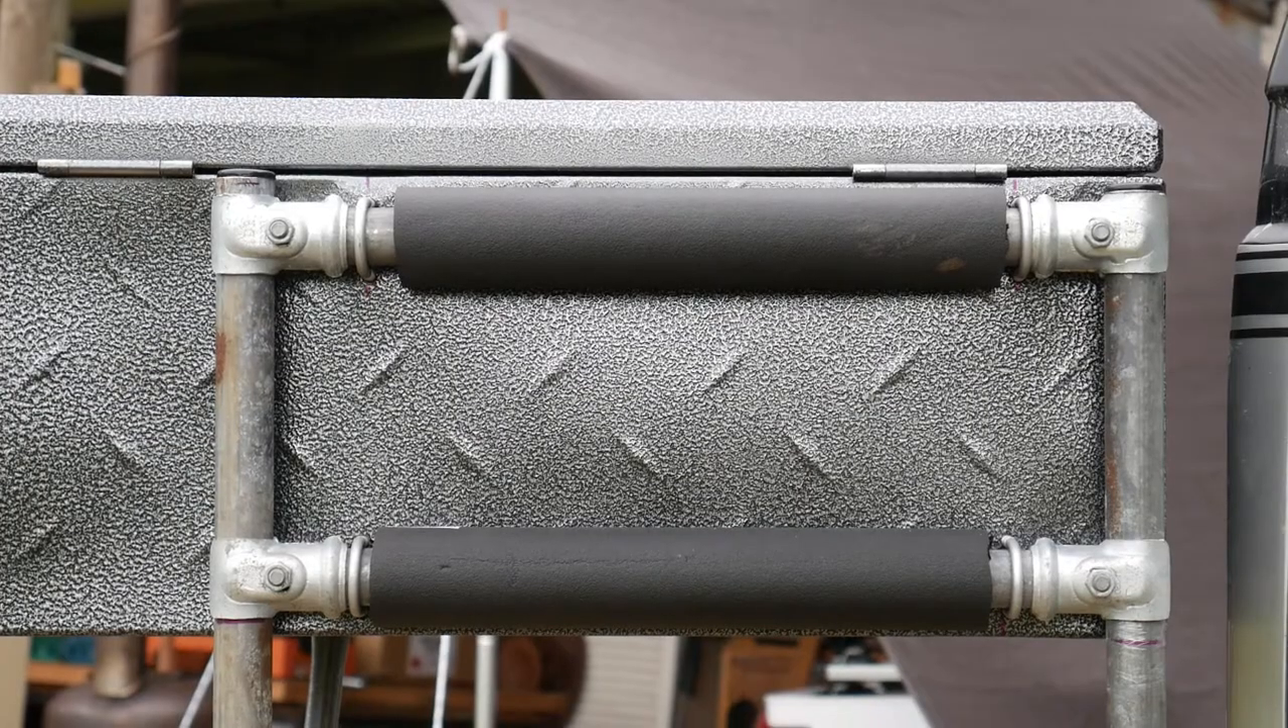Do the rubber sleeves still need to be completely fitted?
No.